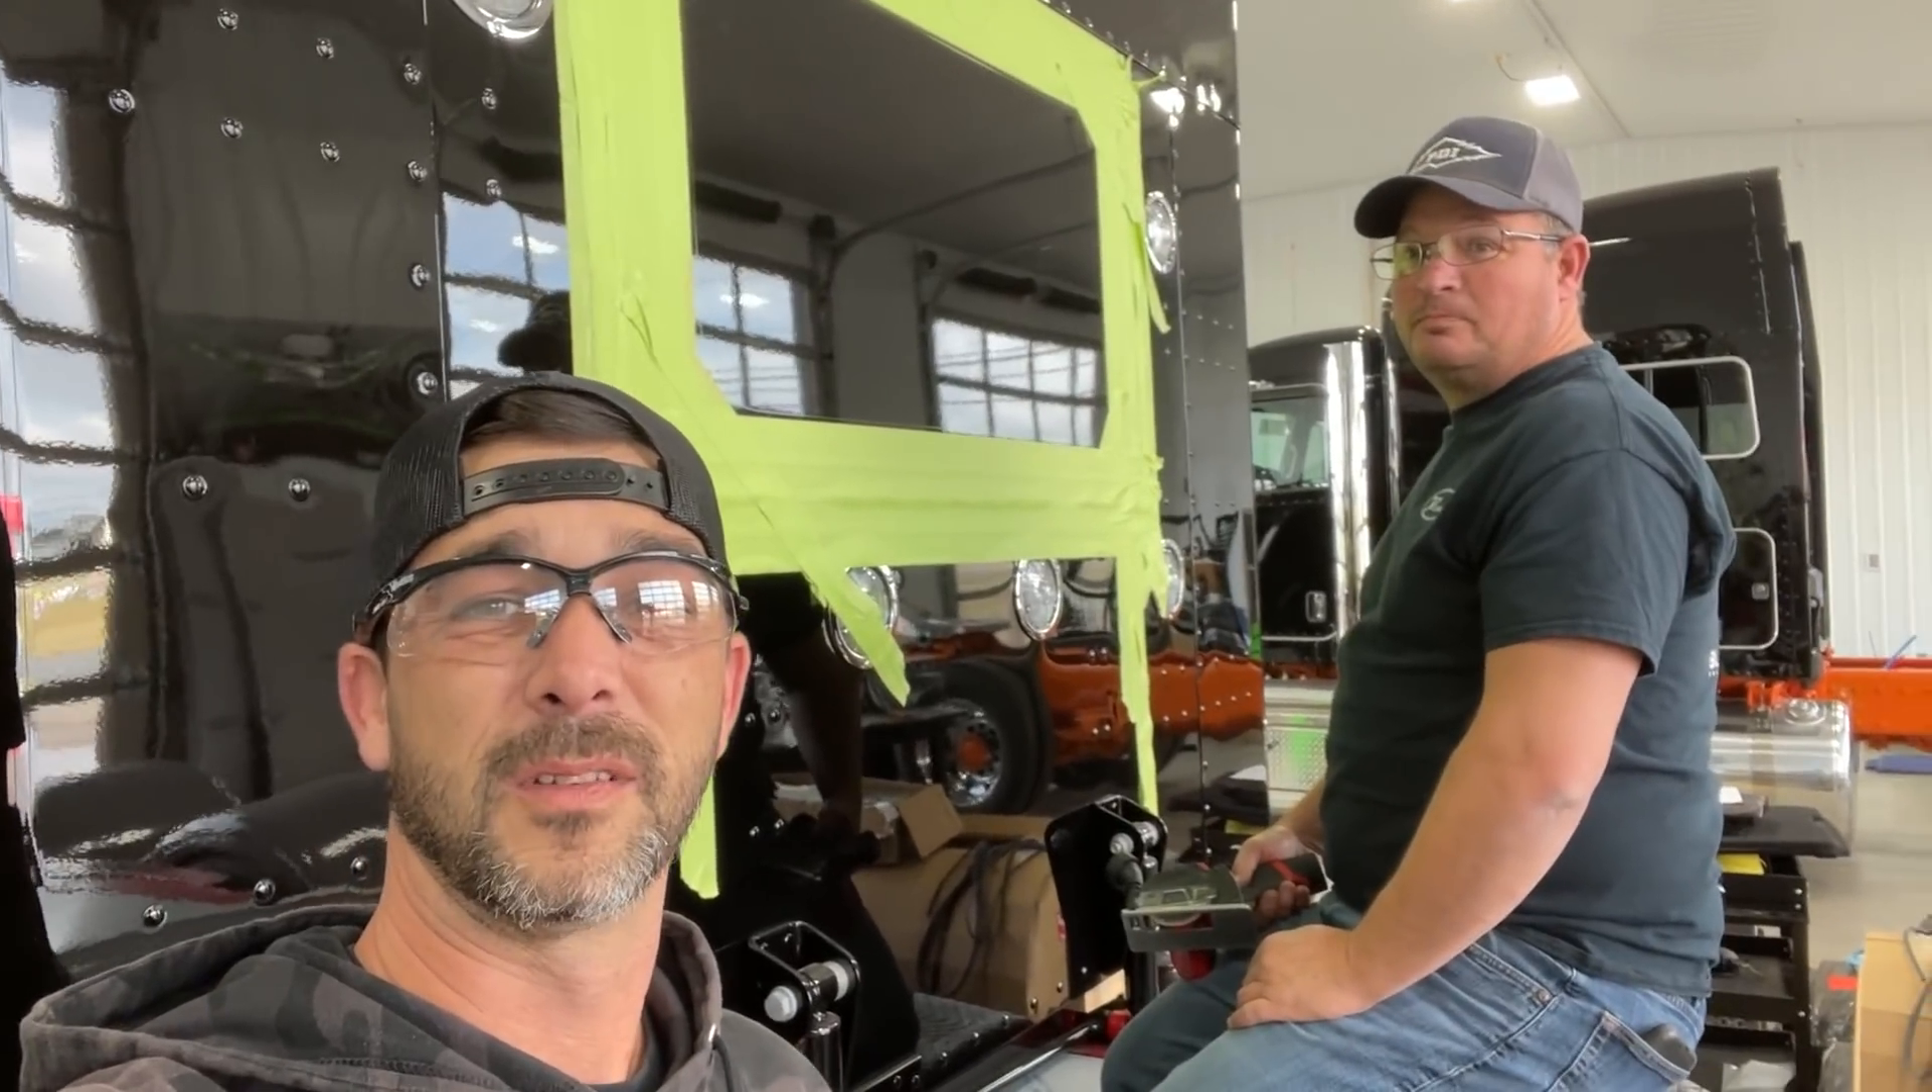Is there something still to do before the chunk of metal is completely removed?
Yes.